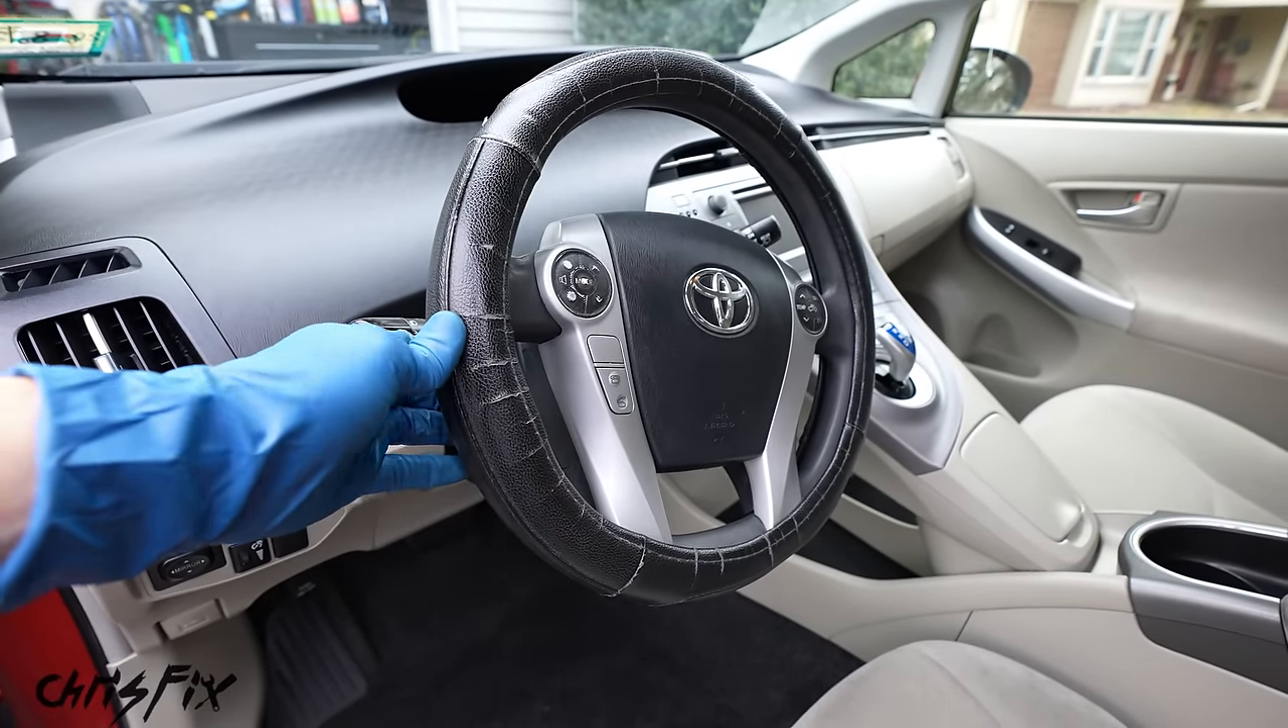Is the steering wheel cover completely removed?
No.